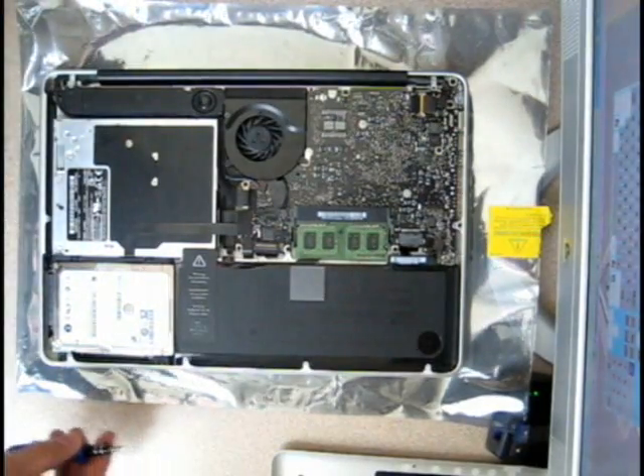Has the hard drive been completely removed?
No.